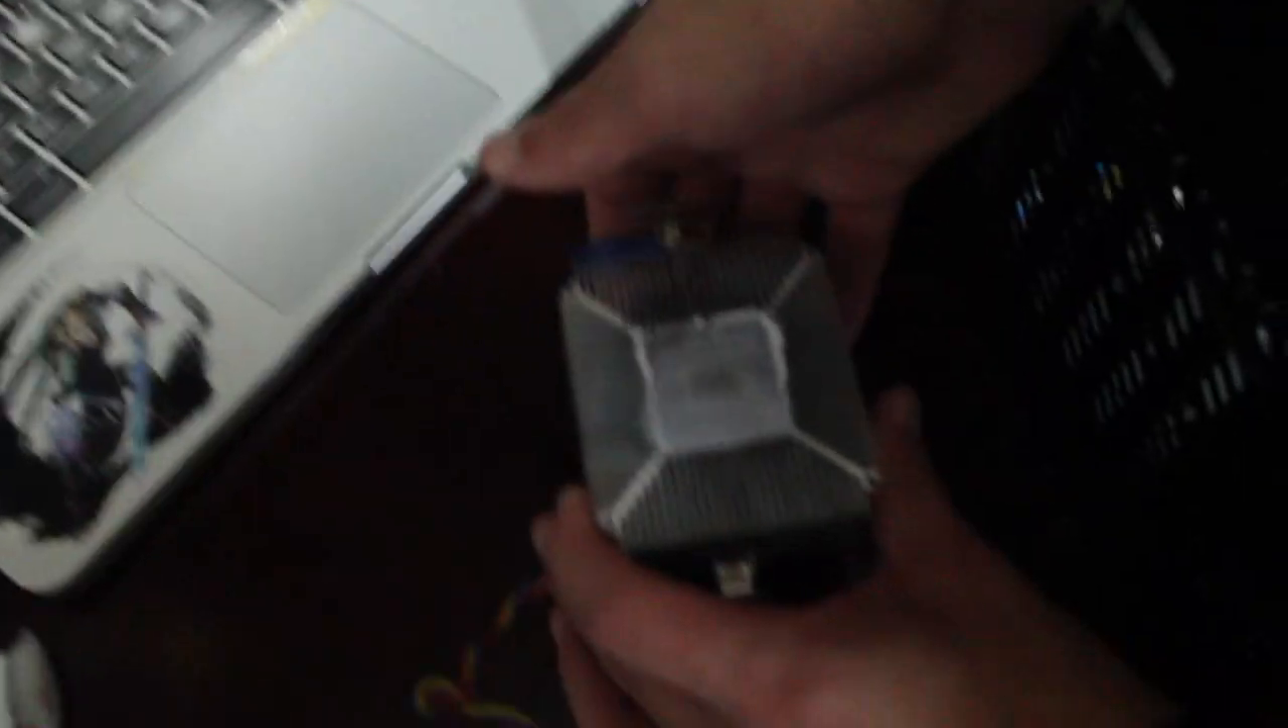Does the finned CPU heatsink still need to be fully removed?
No.